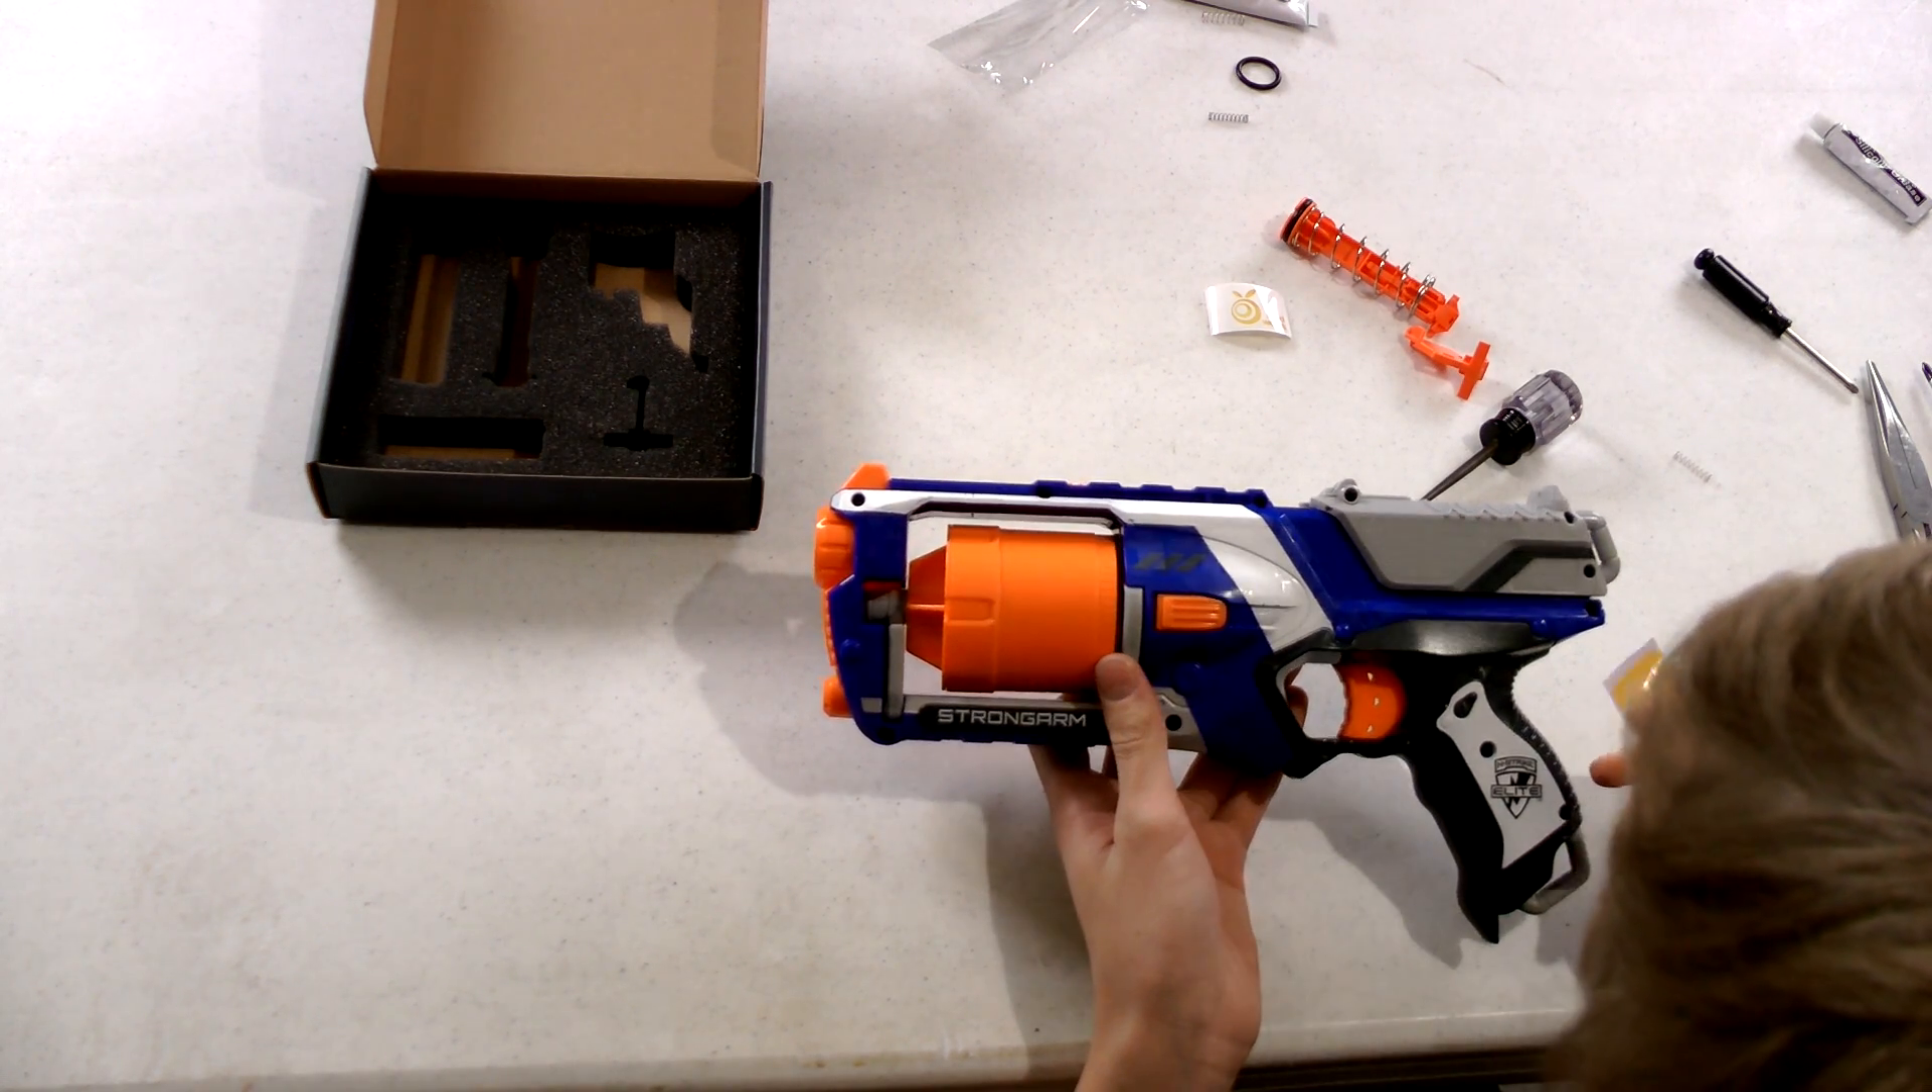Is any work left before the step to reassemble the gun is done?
No.